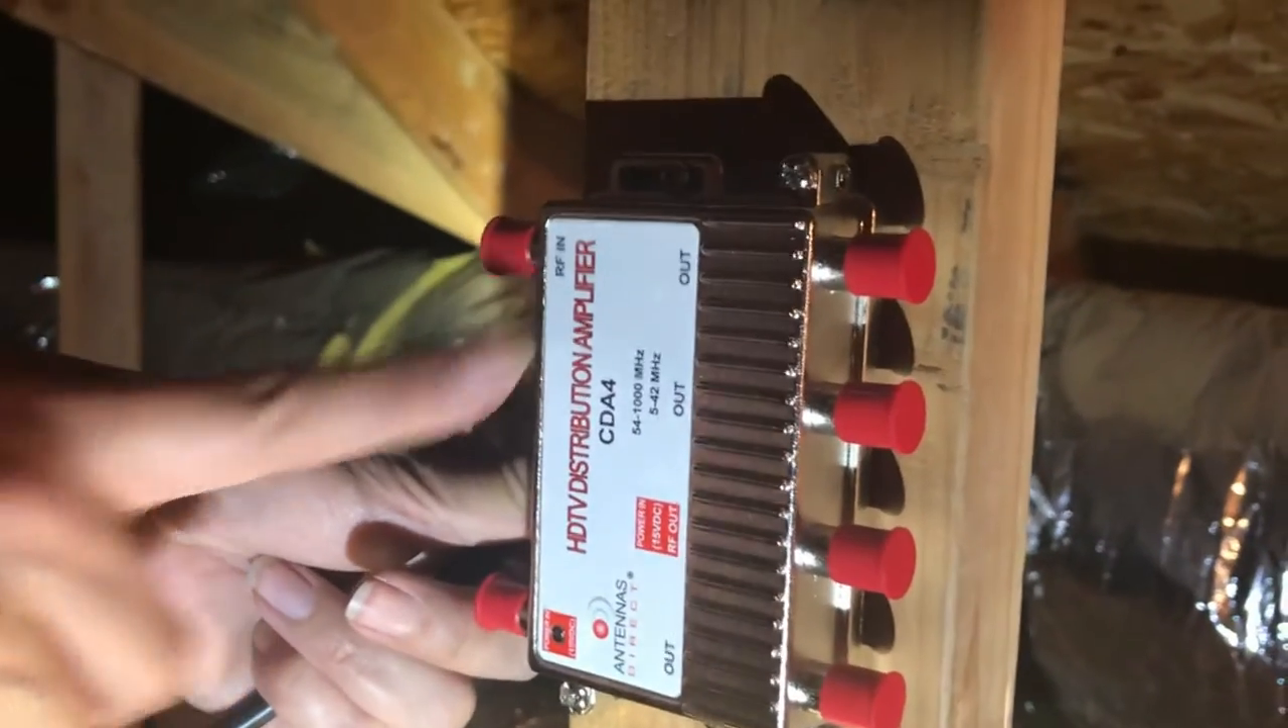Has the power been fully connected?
No.